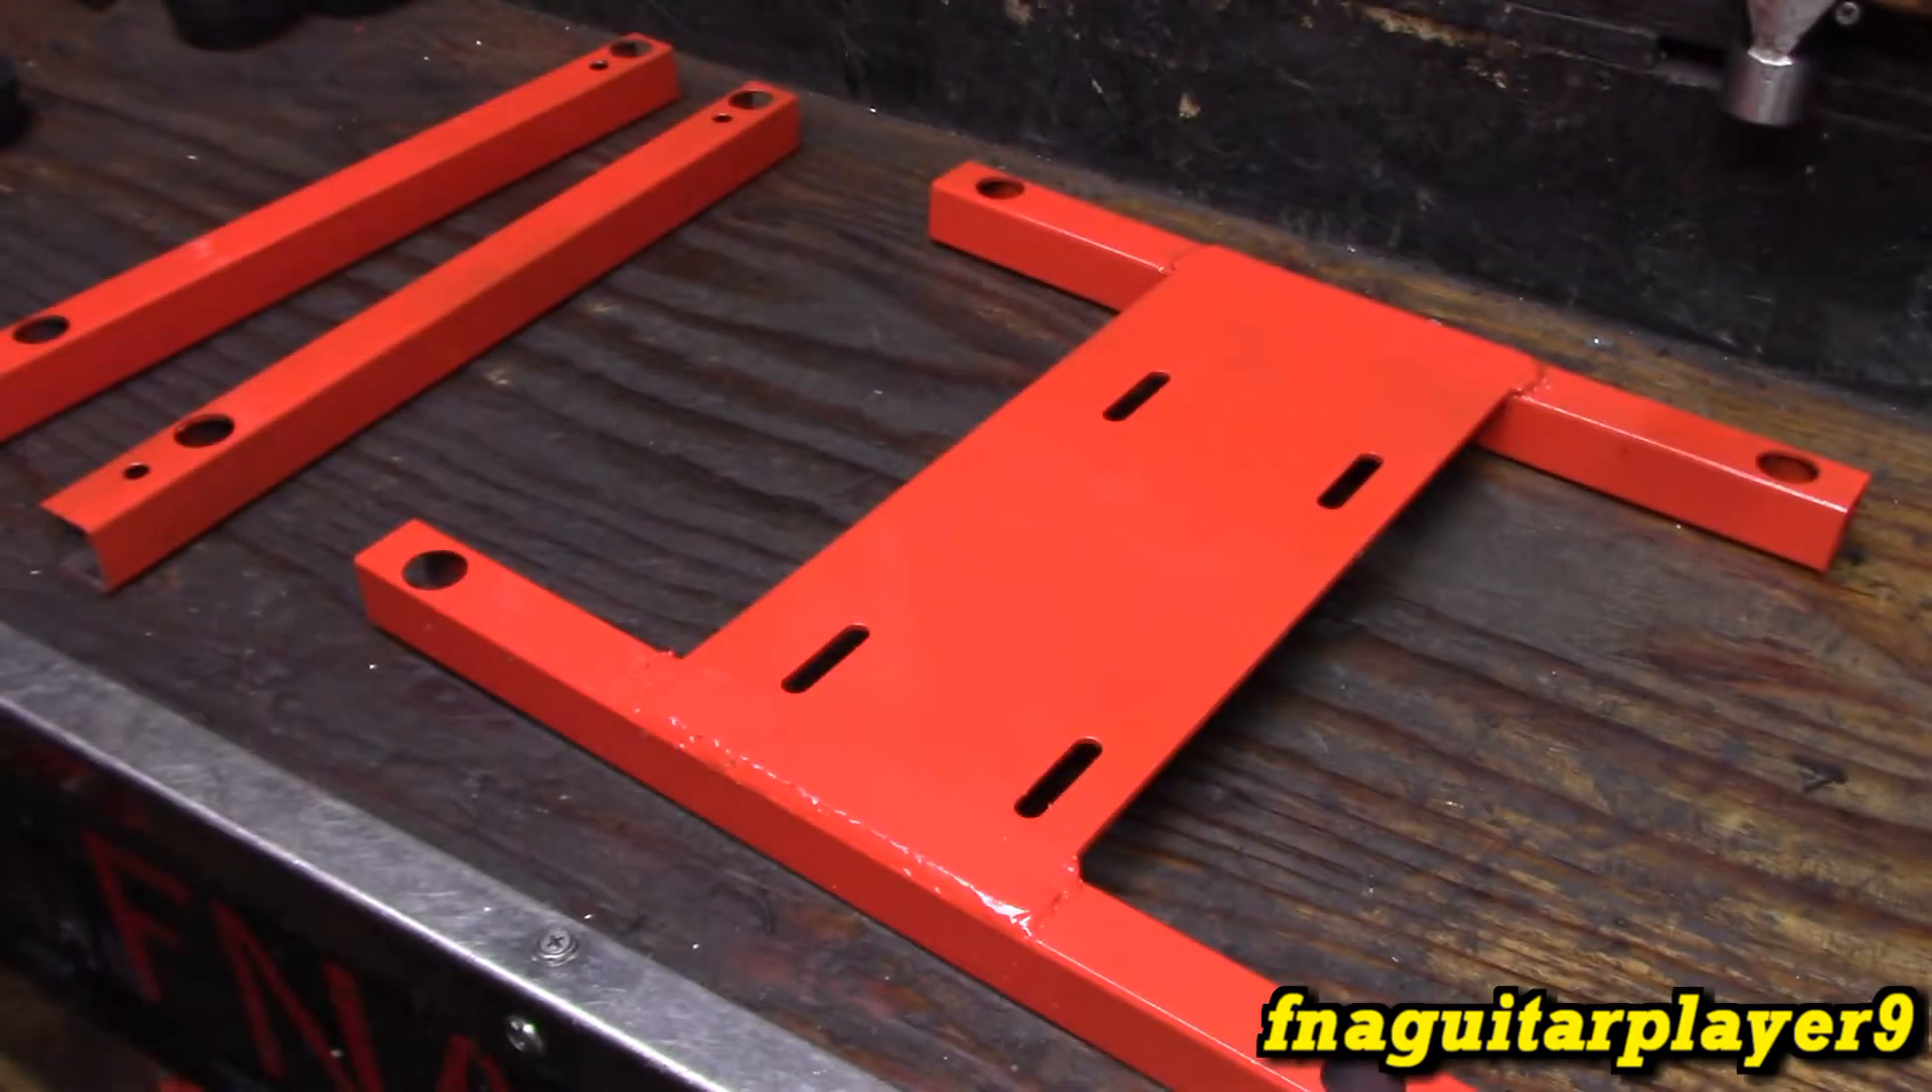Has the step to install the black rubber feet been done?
No.